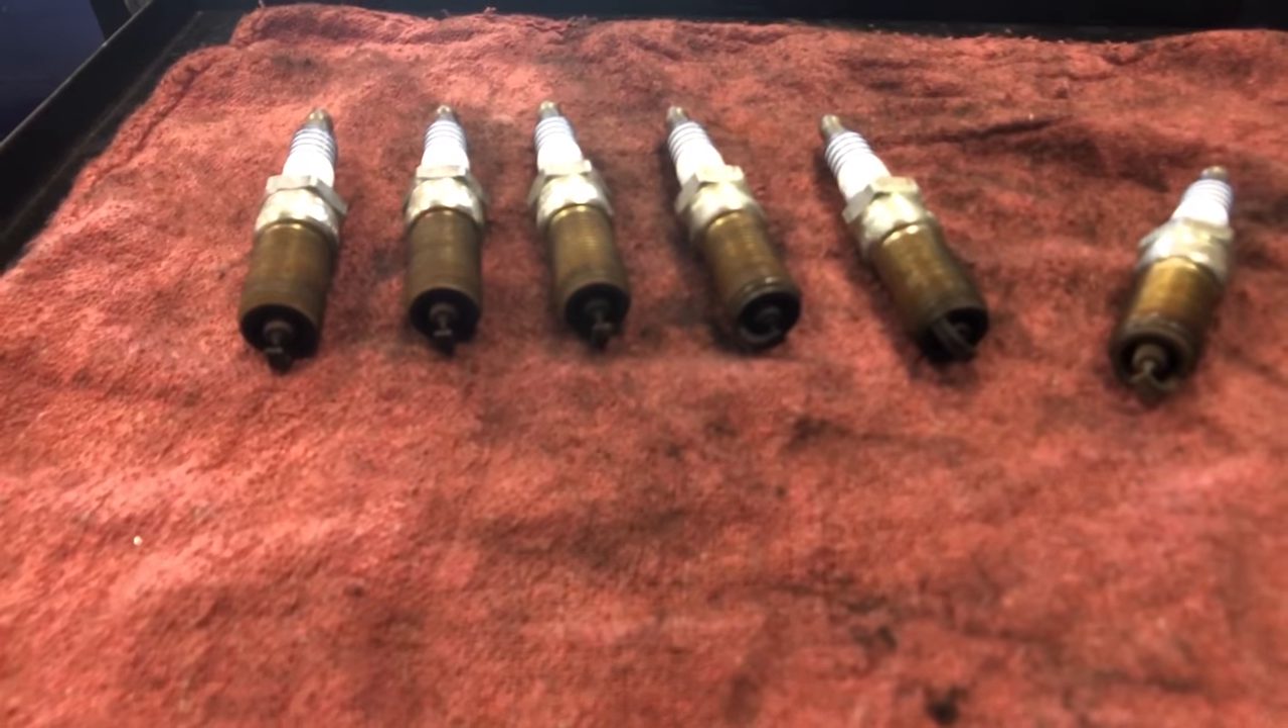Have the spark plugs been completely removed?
Yes.